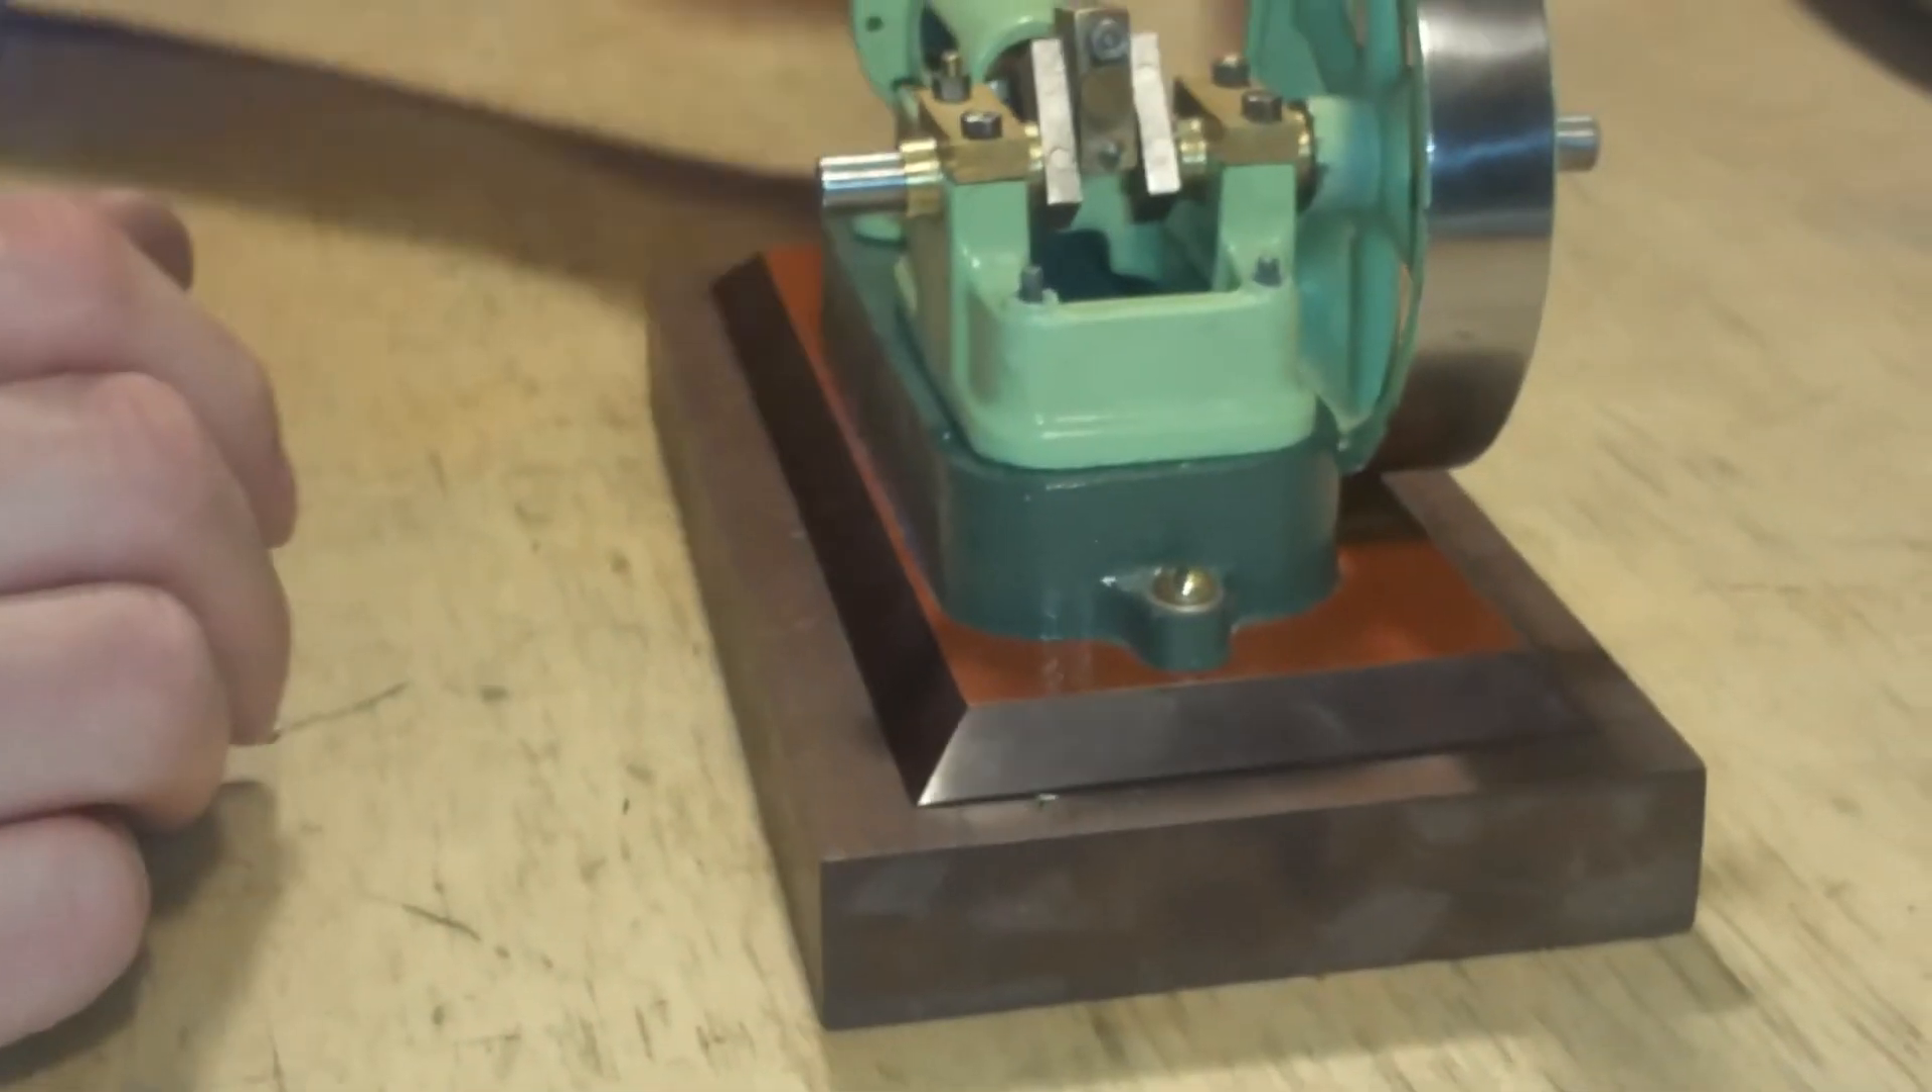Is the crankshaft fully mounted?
Yes.